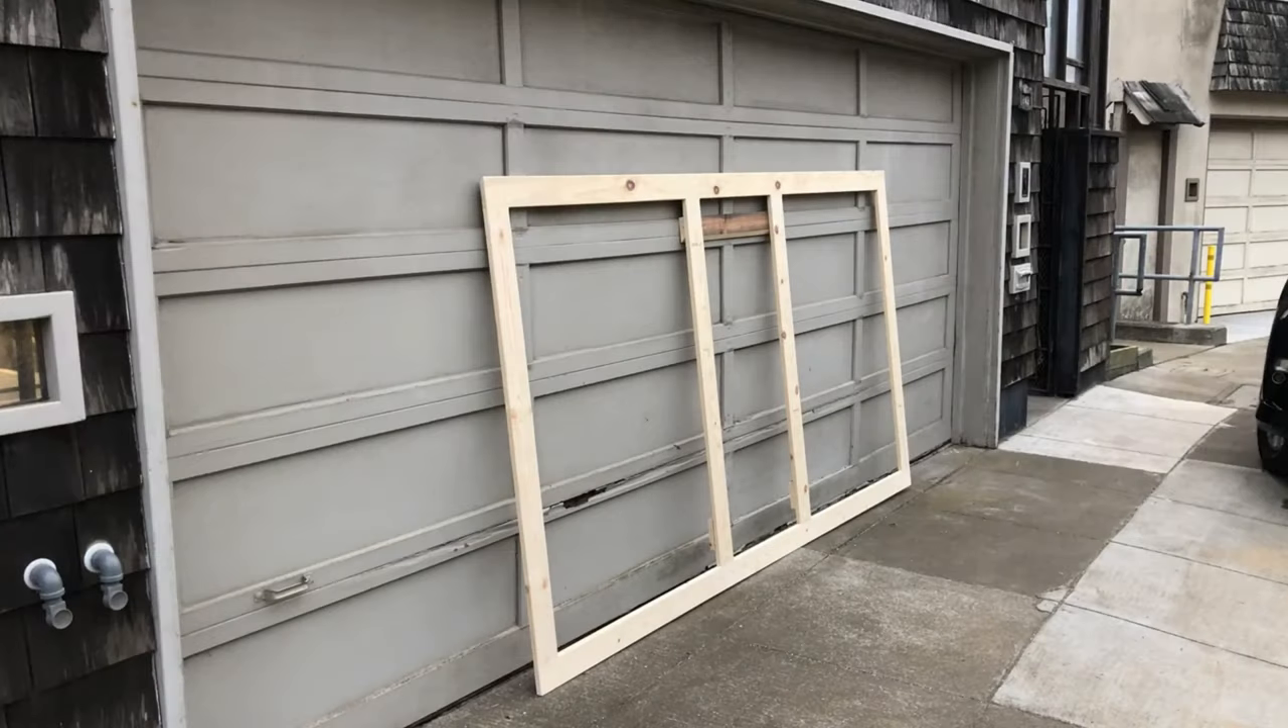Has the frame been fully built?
Yes.